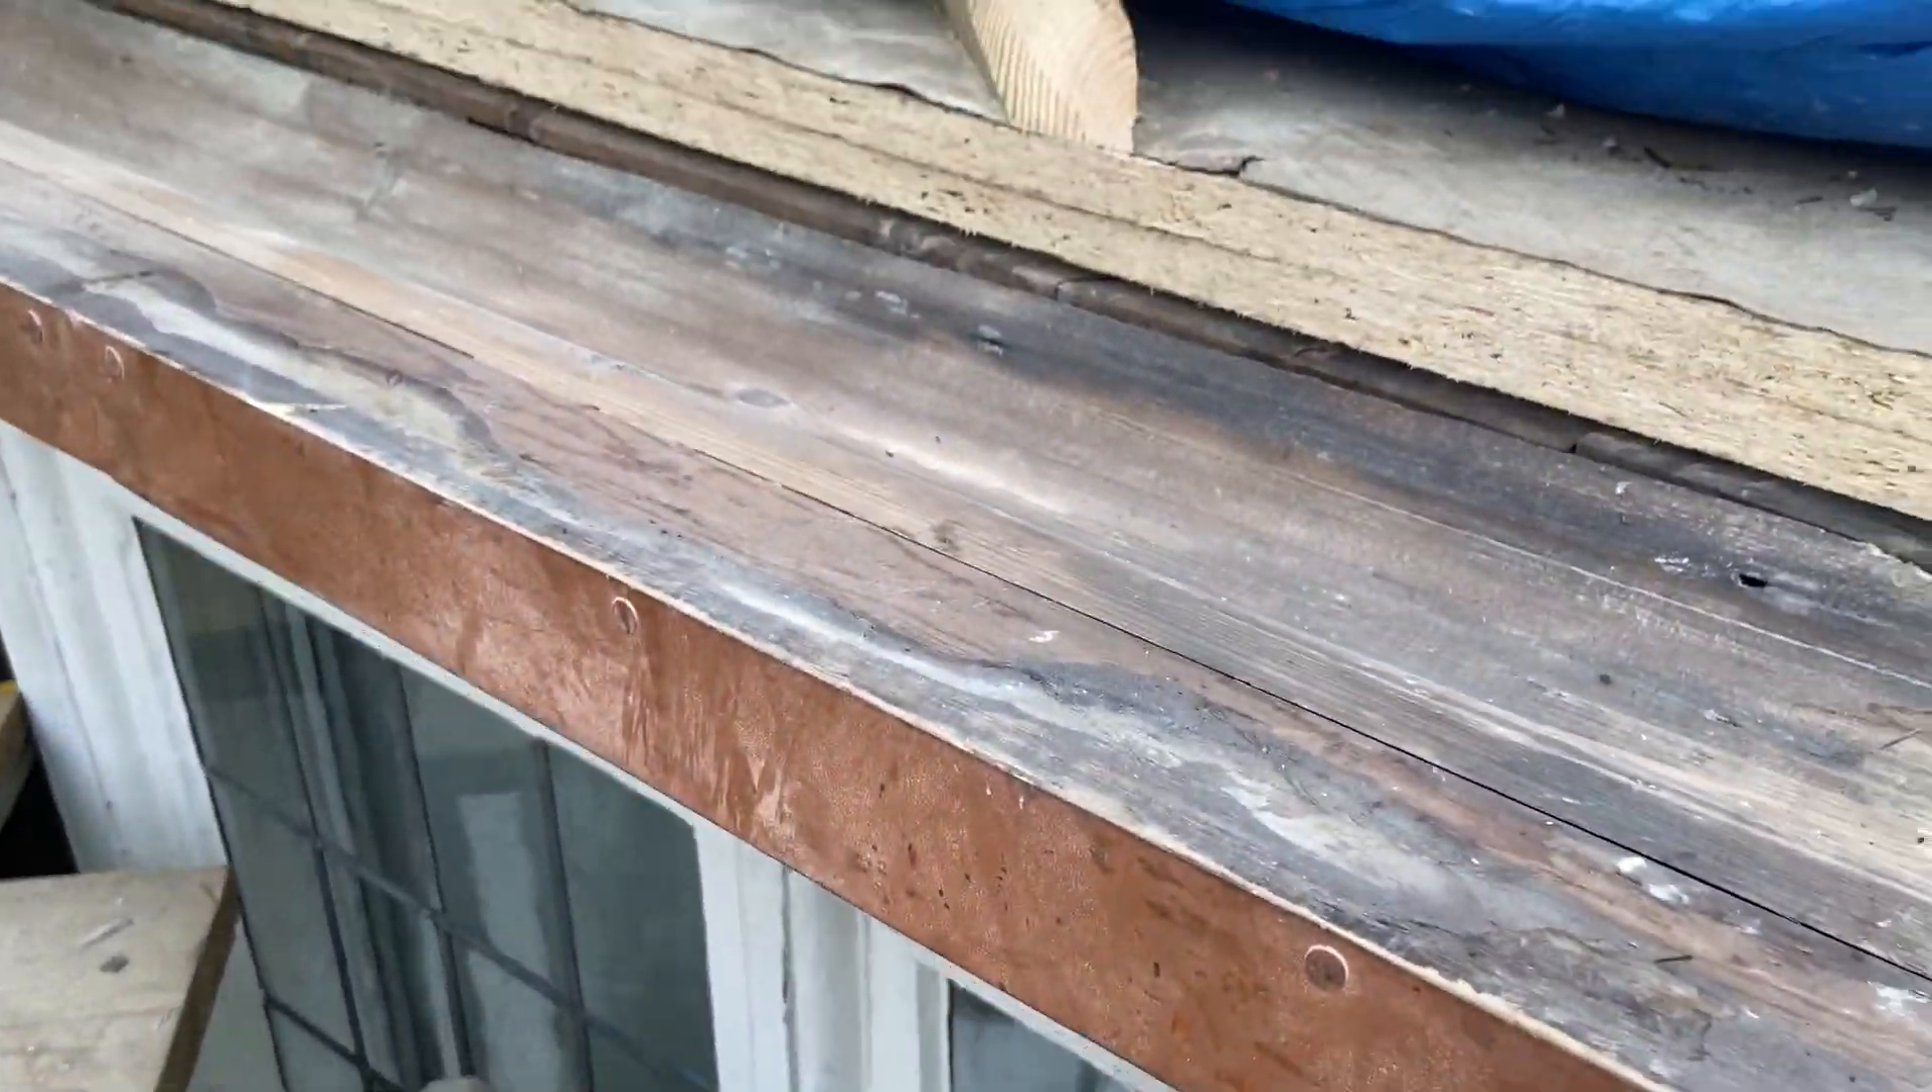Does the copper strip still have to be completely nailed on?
No.